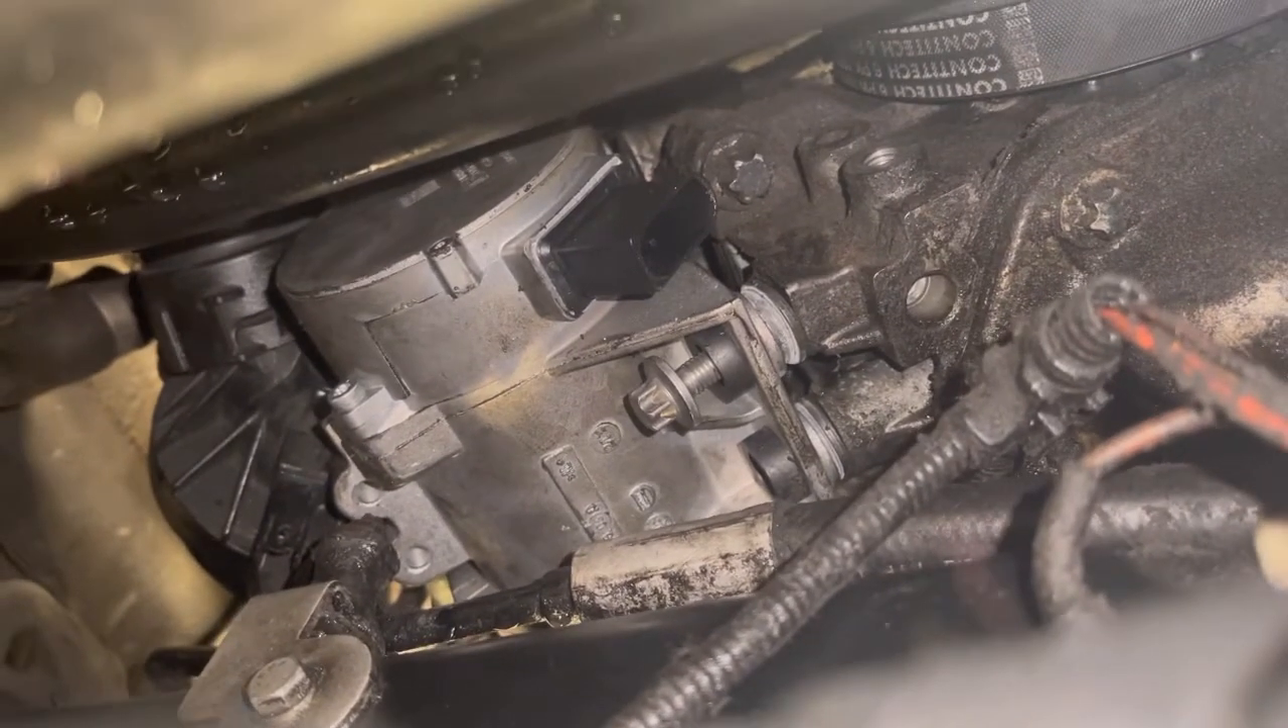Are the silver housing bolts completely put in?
No.